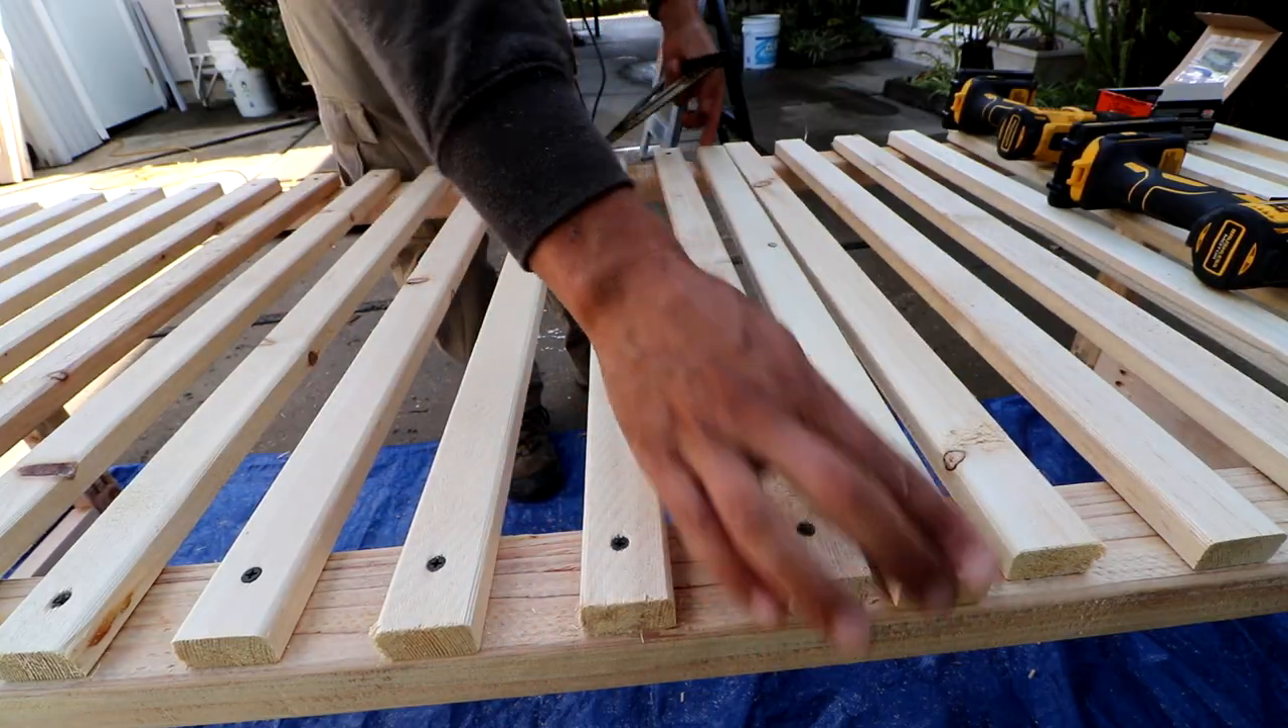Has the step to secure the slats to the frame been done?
No.